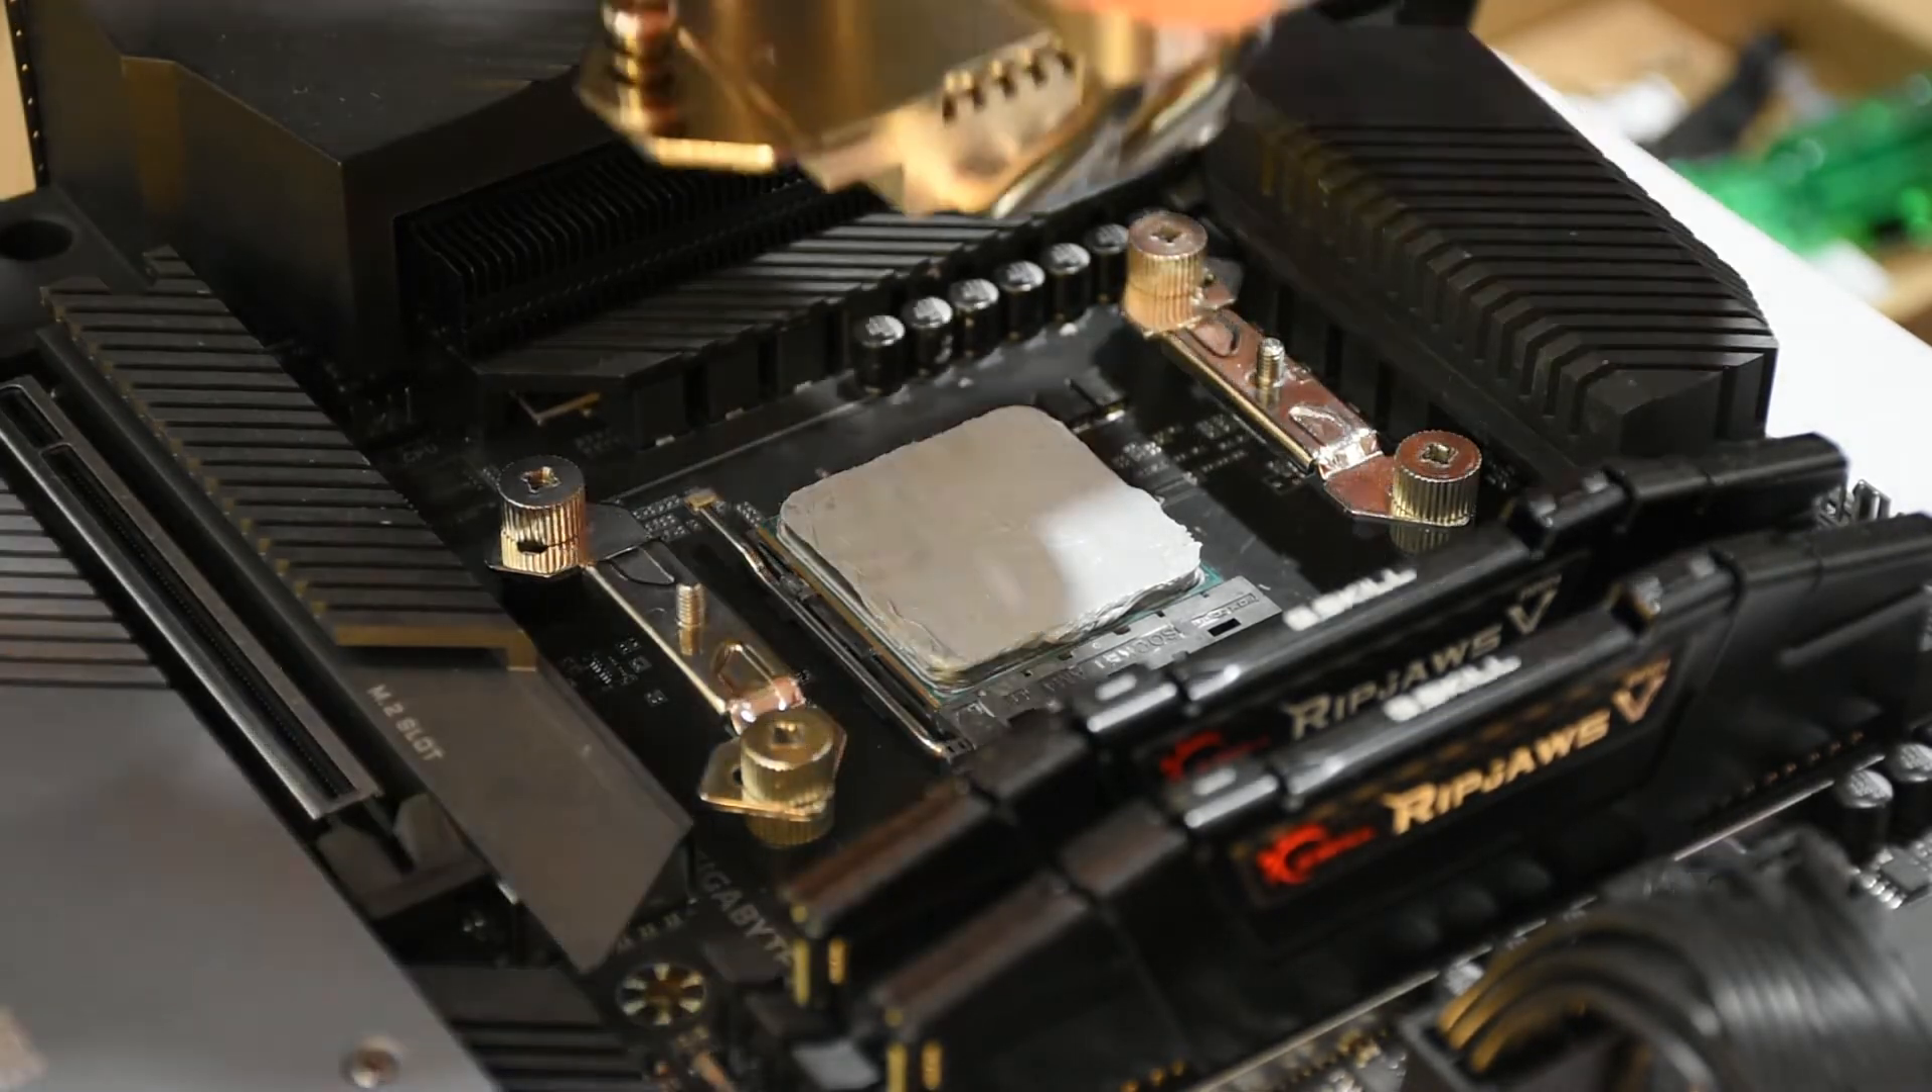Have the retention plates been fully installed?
Yes.